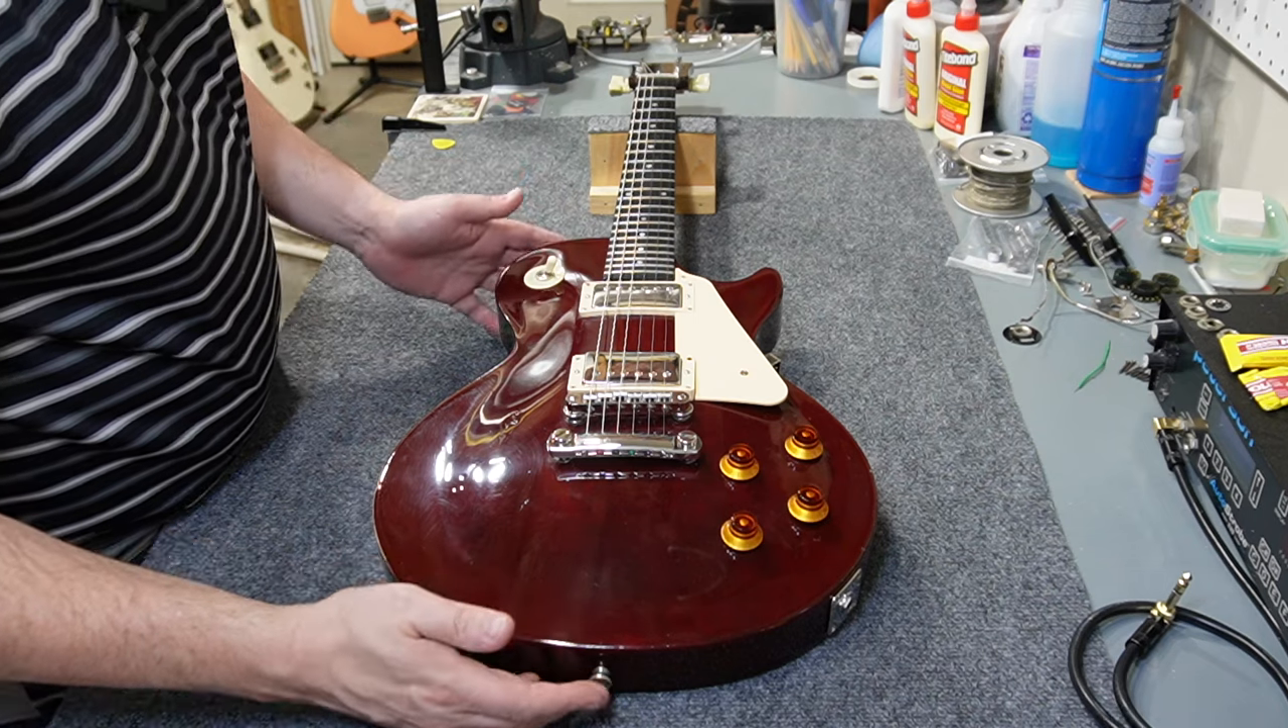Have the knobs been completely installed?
Yes.